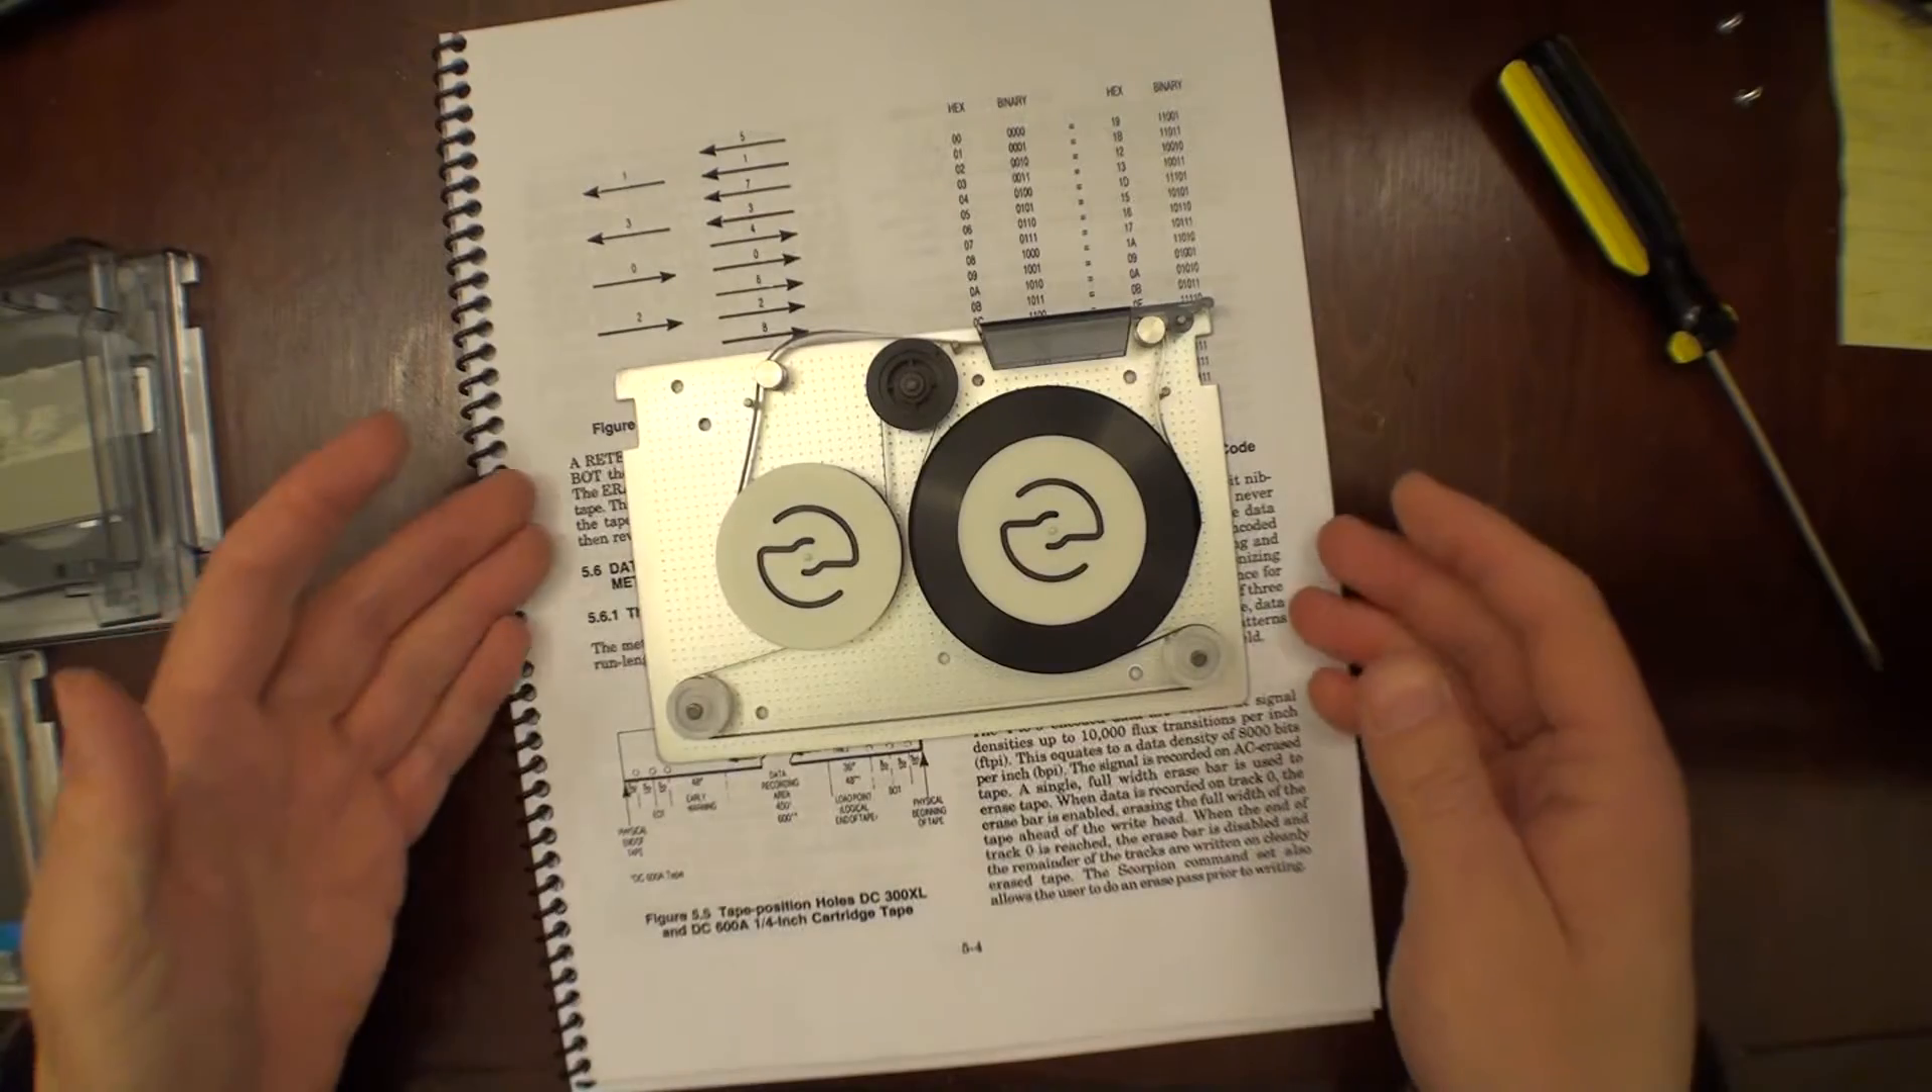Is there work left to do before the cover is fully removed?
No.